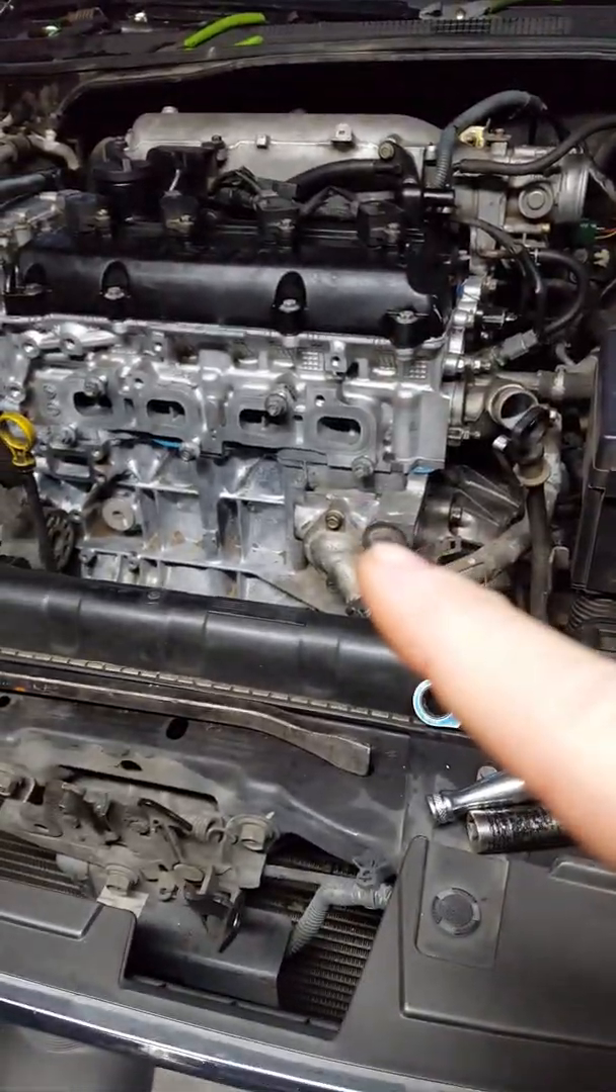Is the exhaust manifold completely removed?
Yes.